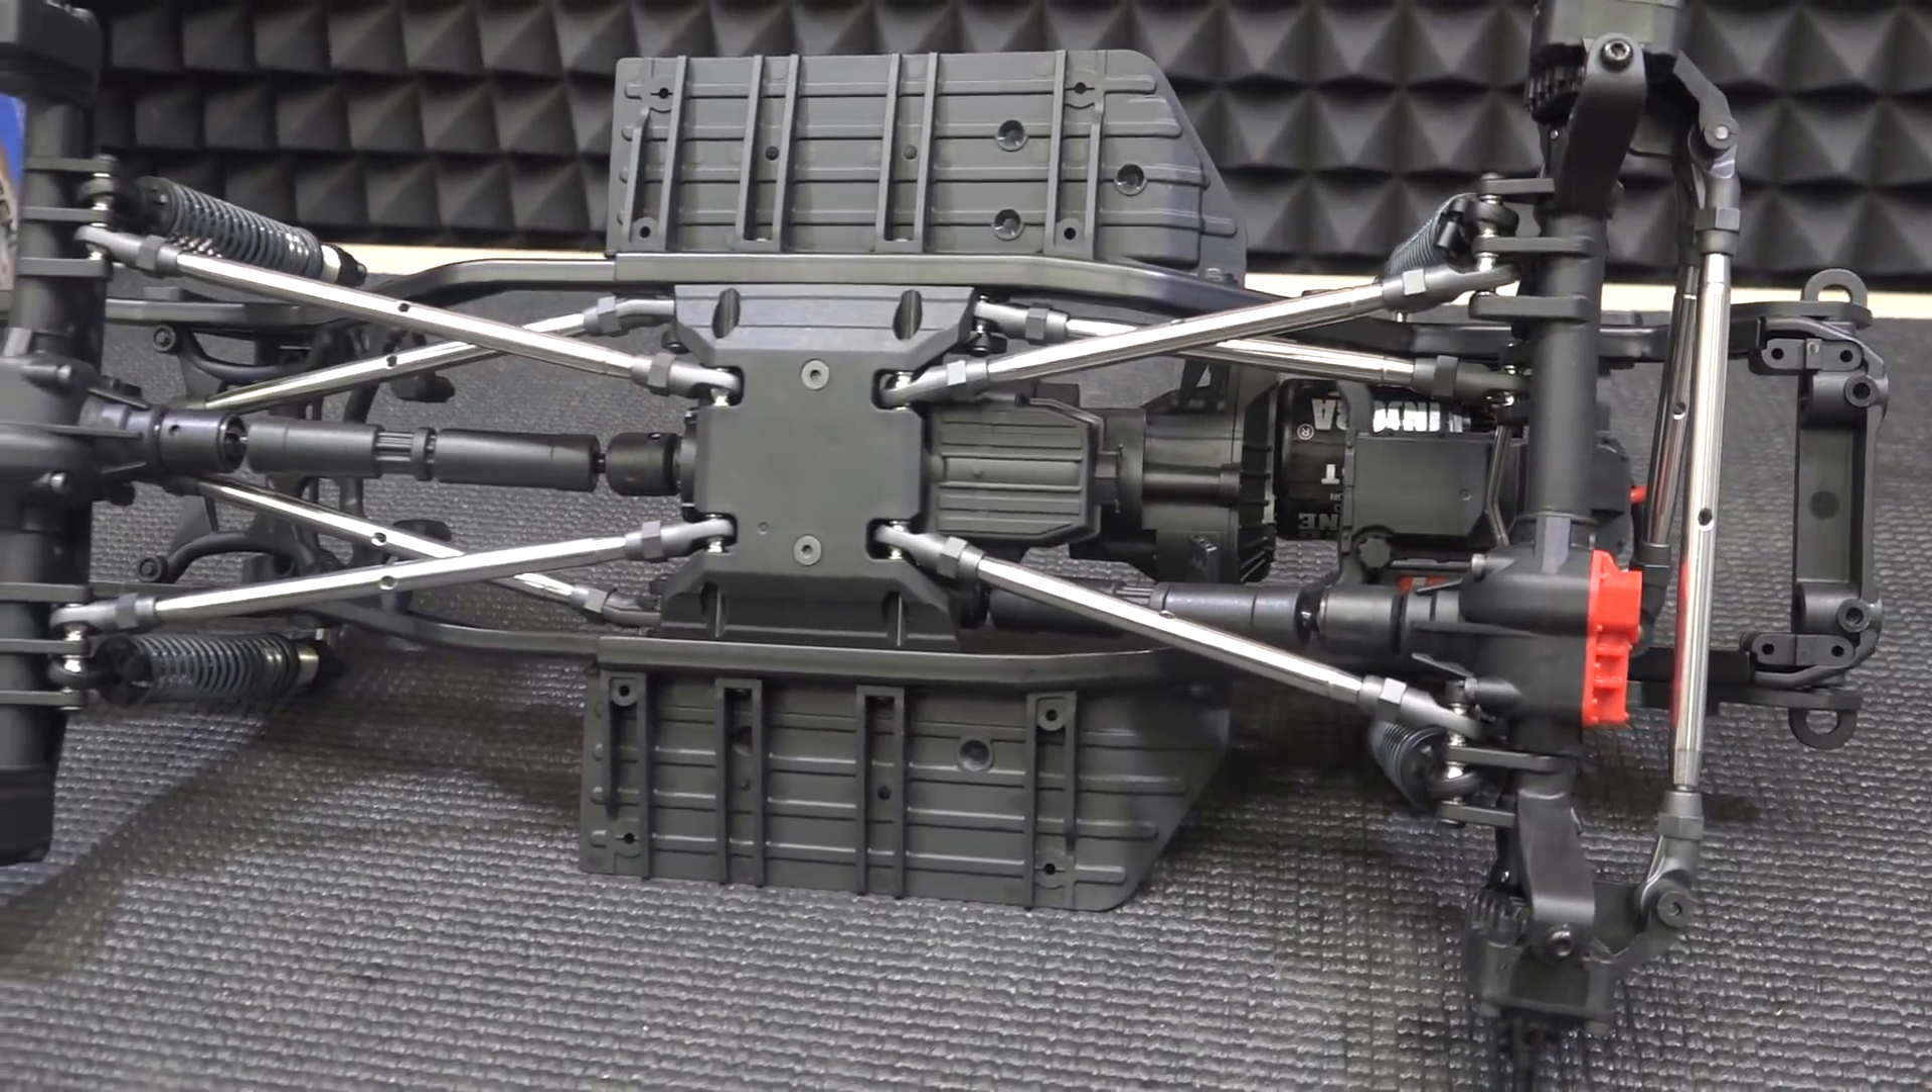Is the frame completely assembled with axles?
Yes.